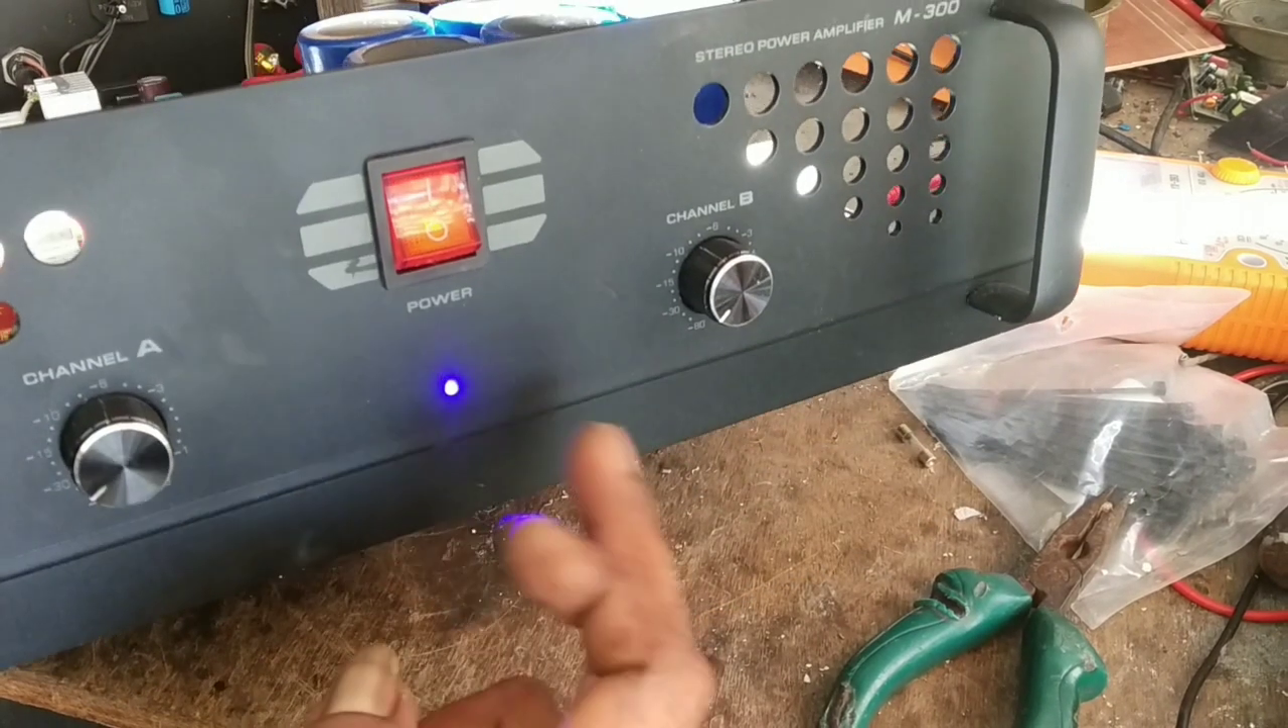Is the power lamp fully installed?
Yes.